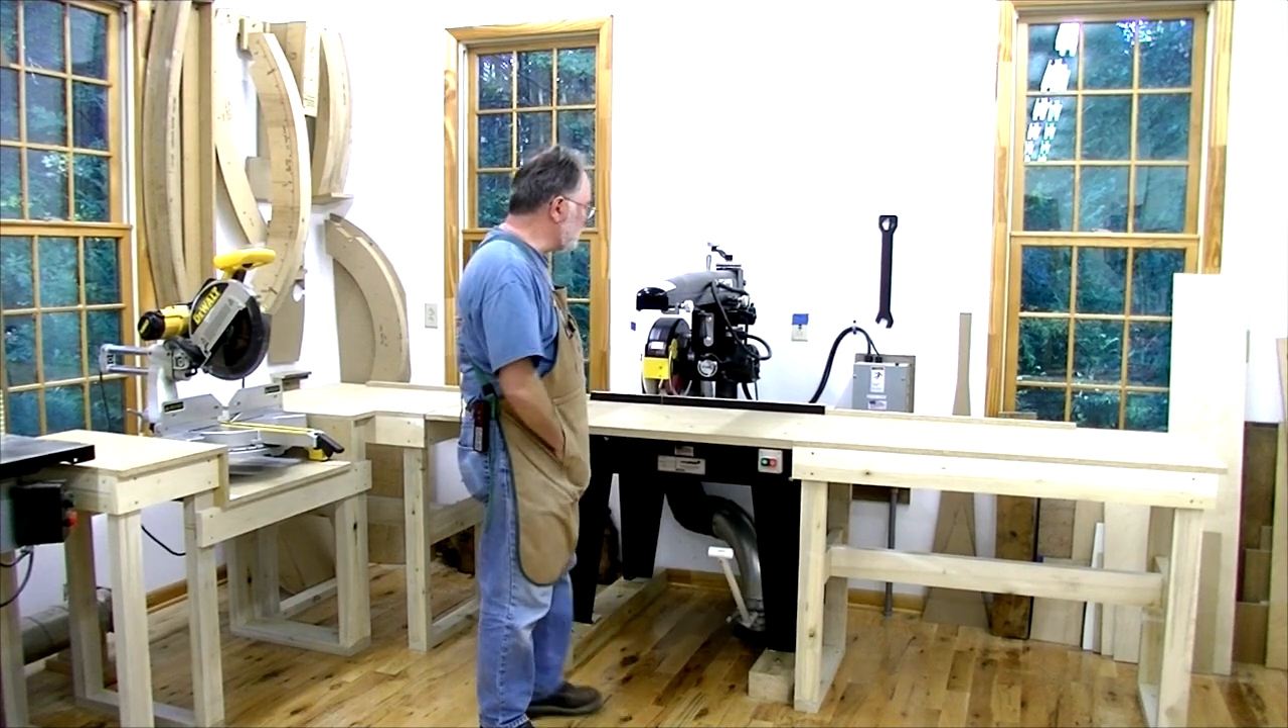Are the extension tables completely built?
Yes.